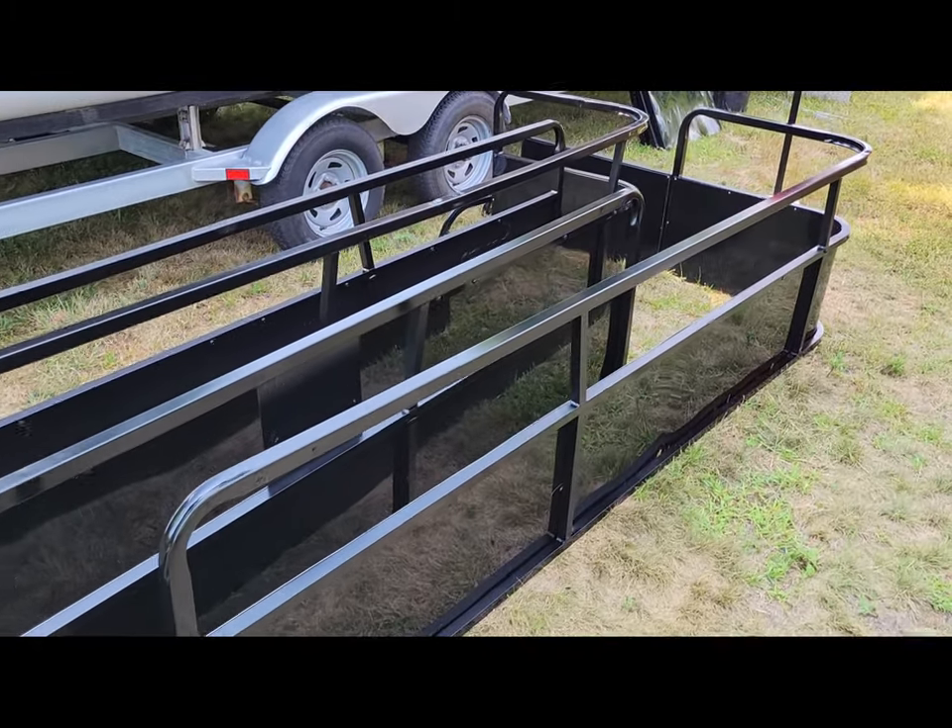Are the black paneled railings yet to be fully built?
No.